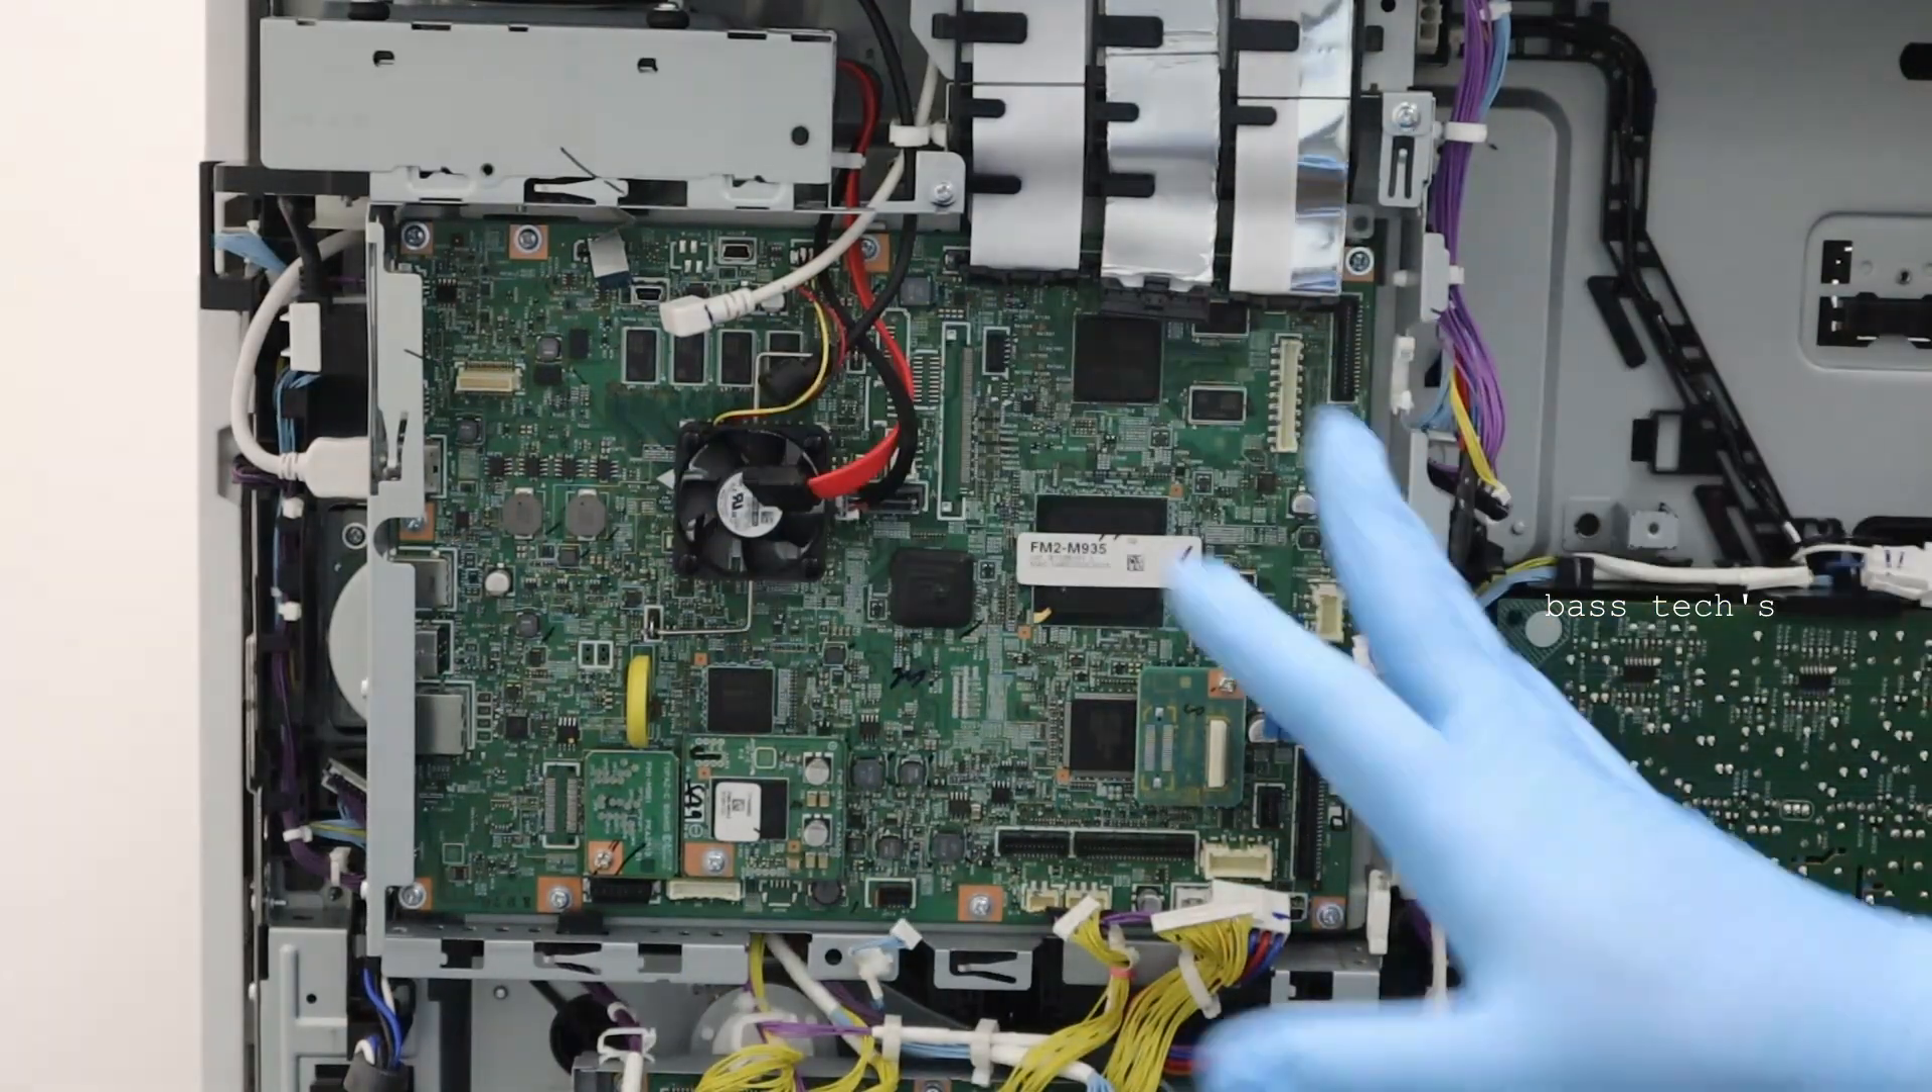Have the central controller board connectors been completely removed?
No.